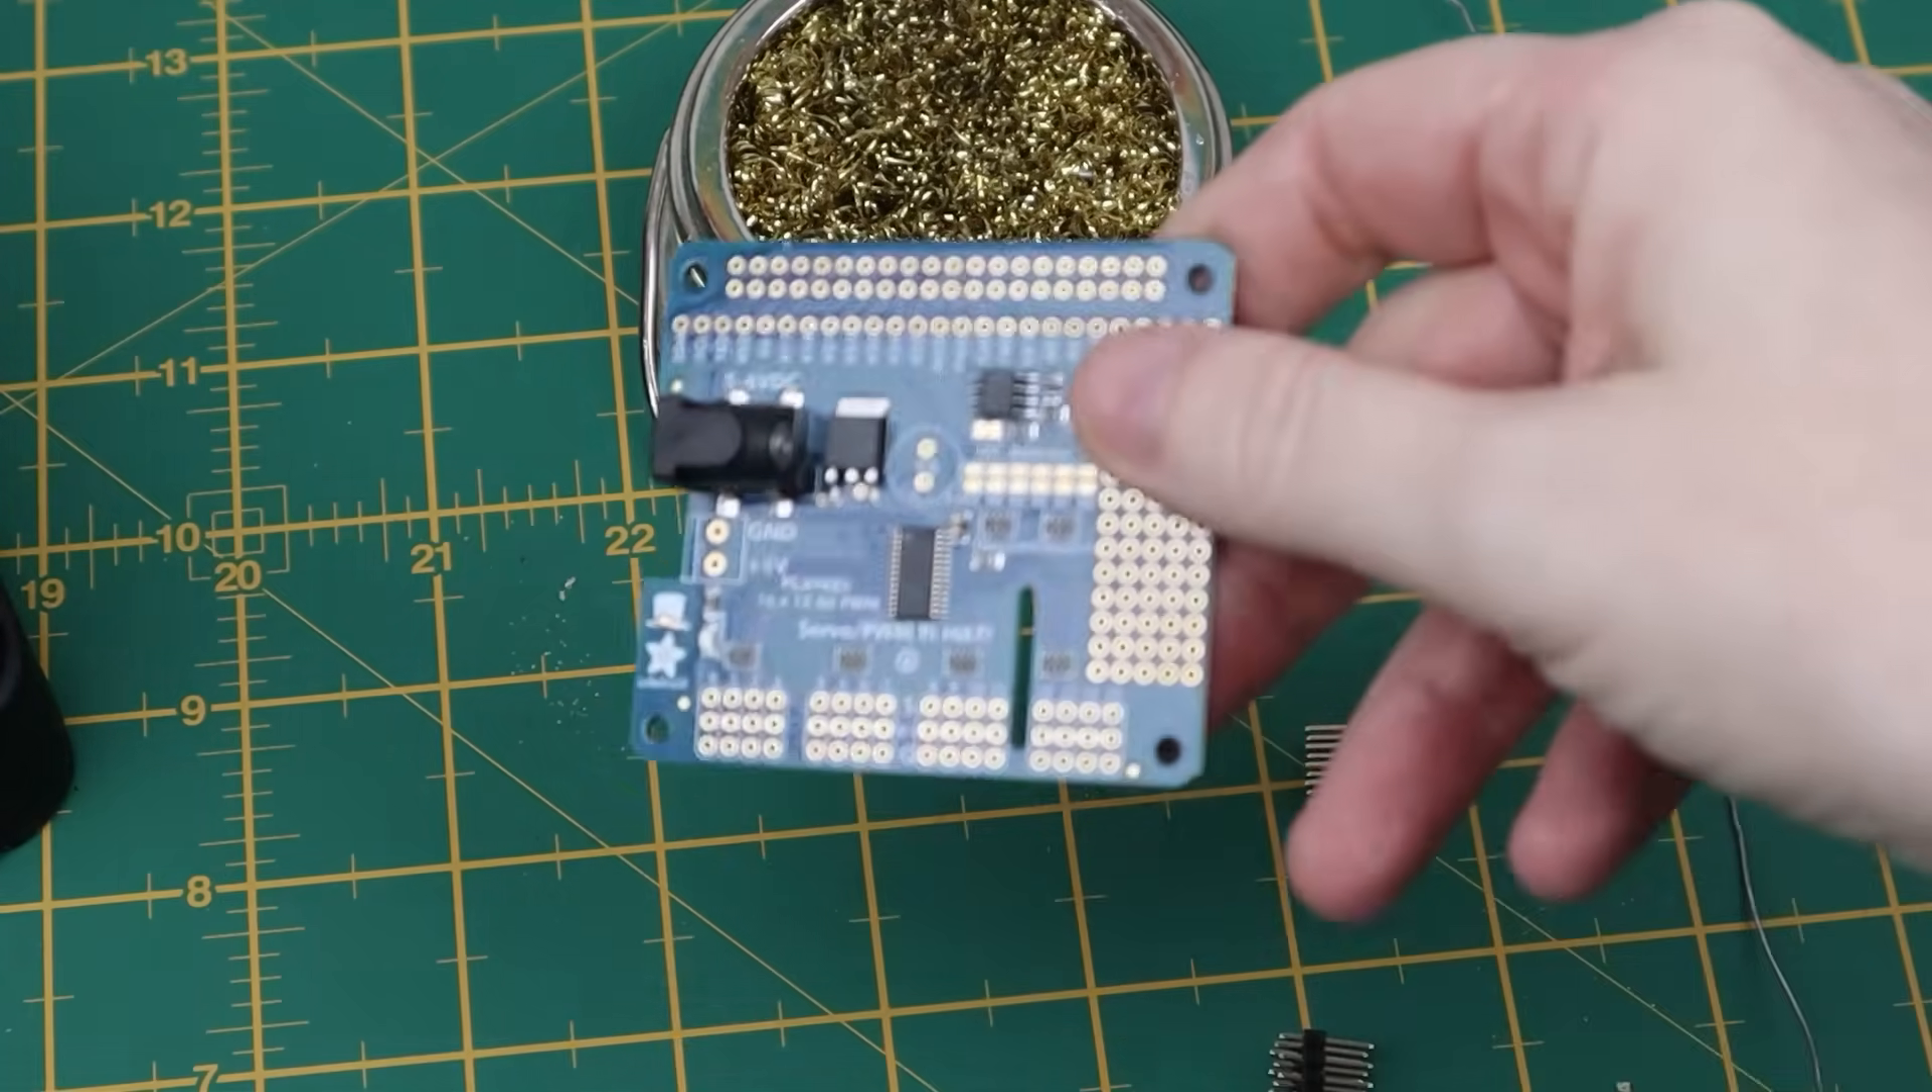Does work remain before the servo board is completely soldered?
Yes.